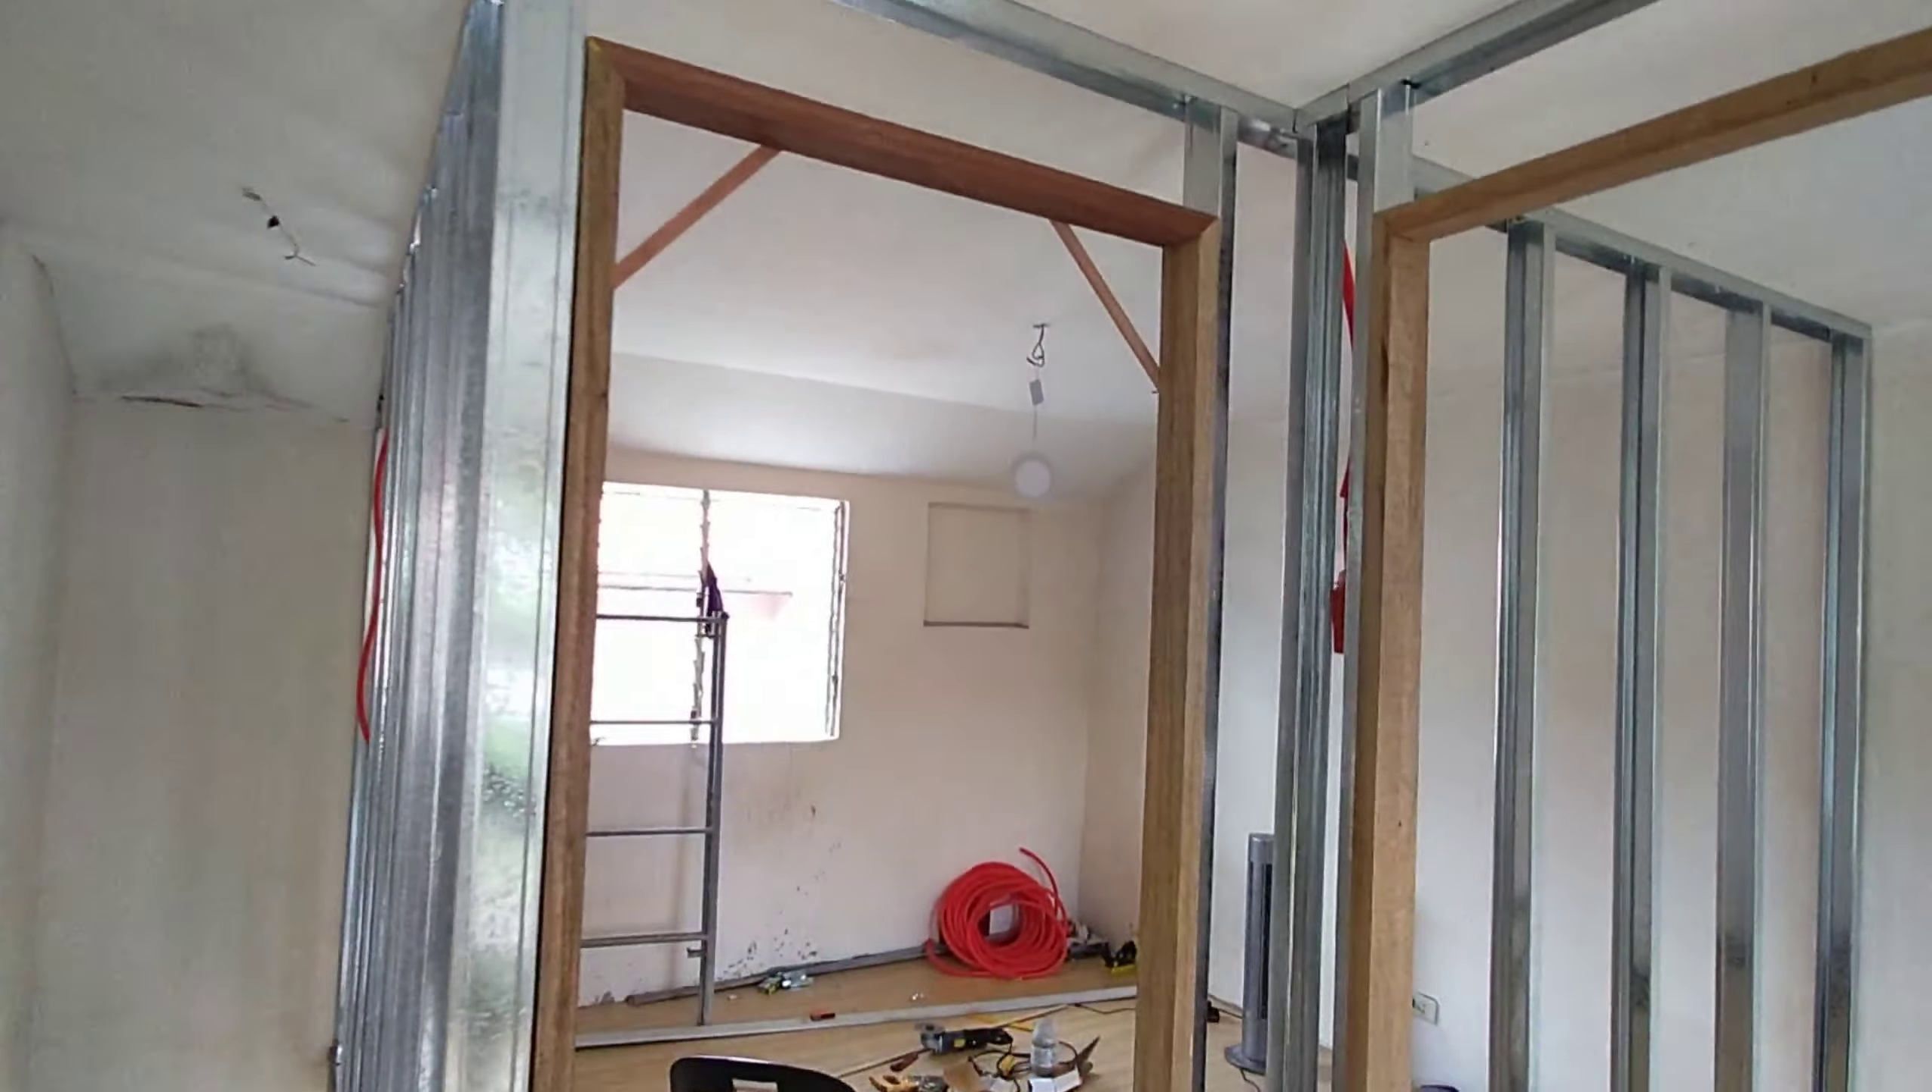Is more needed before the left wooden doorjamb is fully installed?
No.